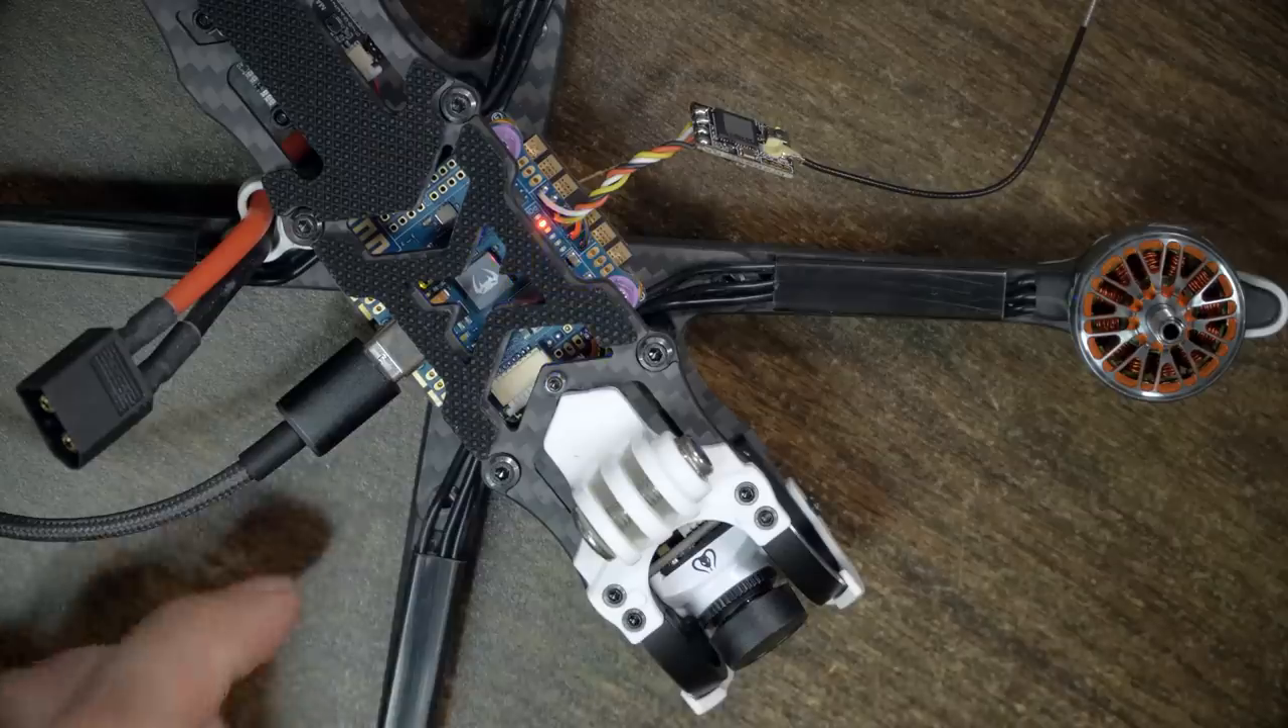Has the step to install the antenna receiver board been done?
No.